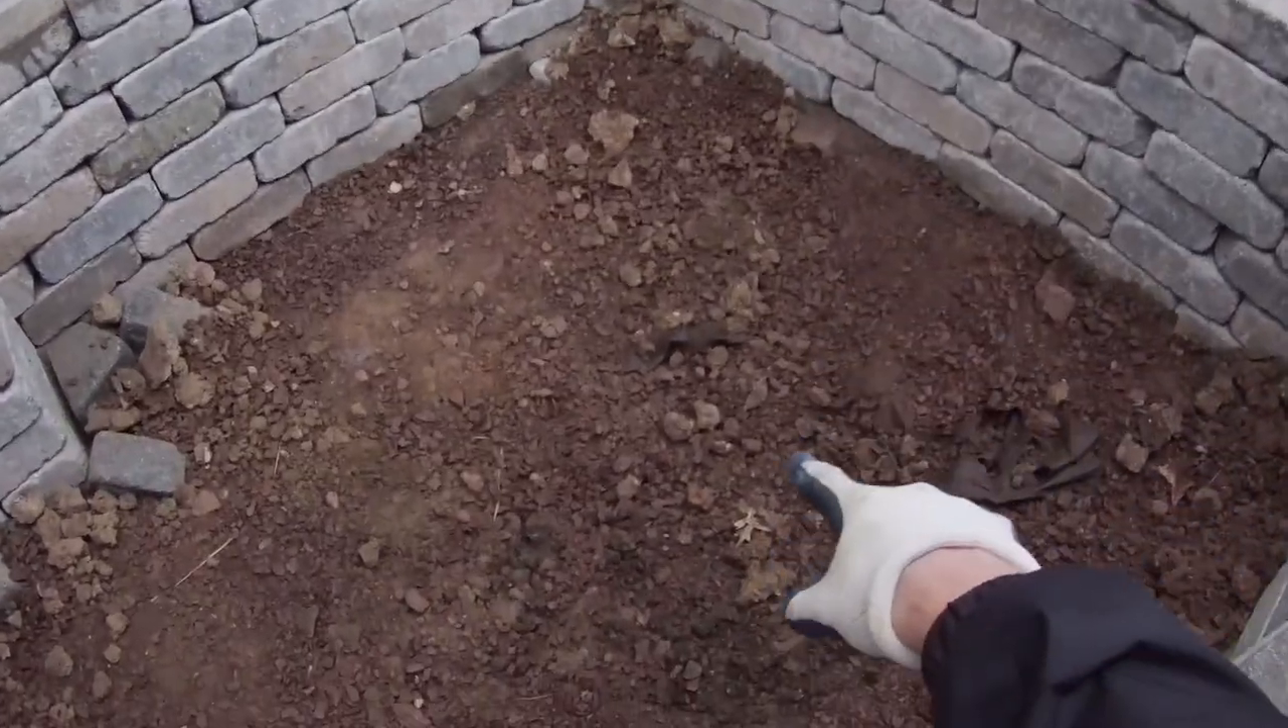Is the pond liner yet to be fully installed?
Yes.